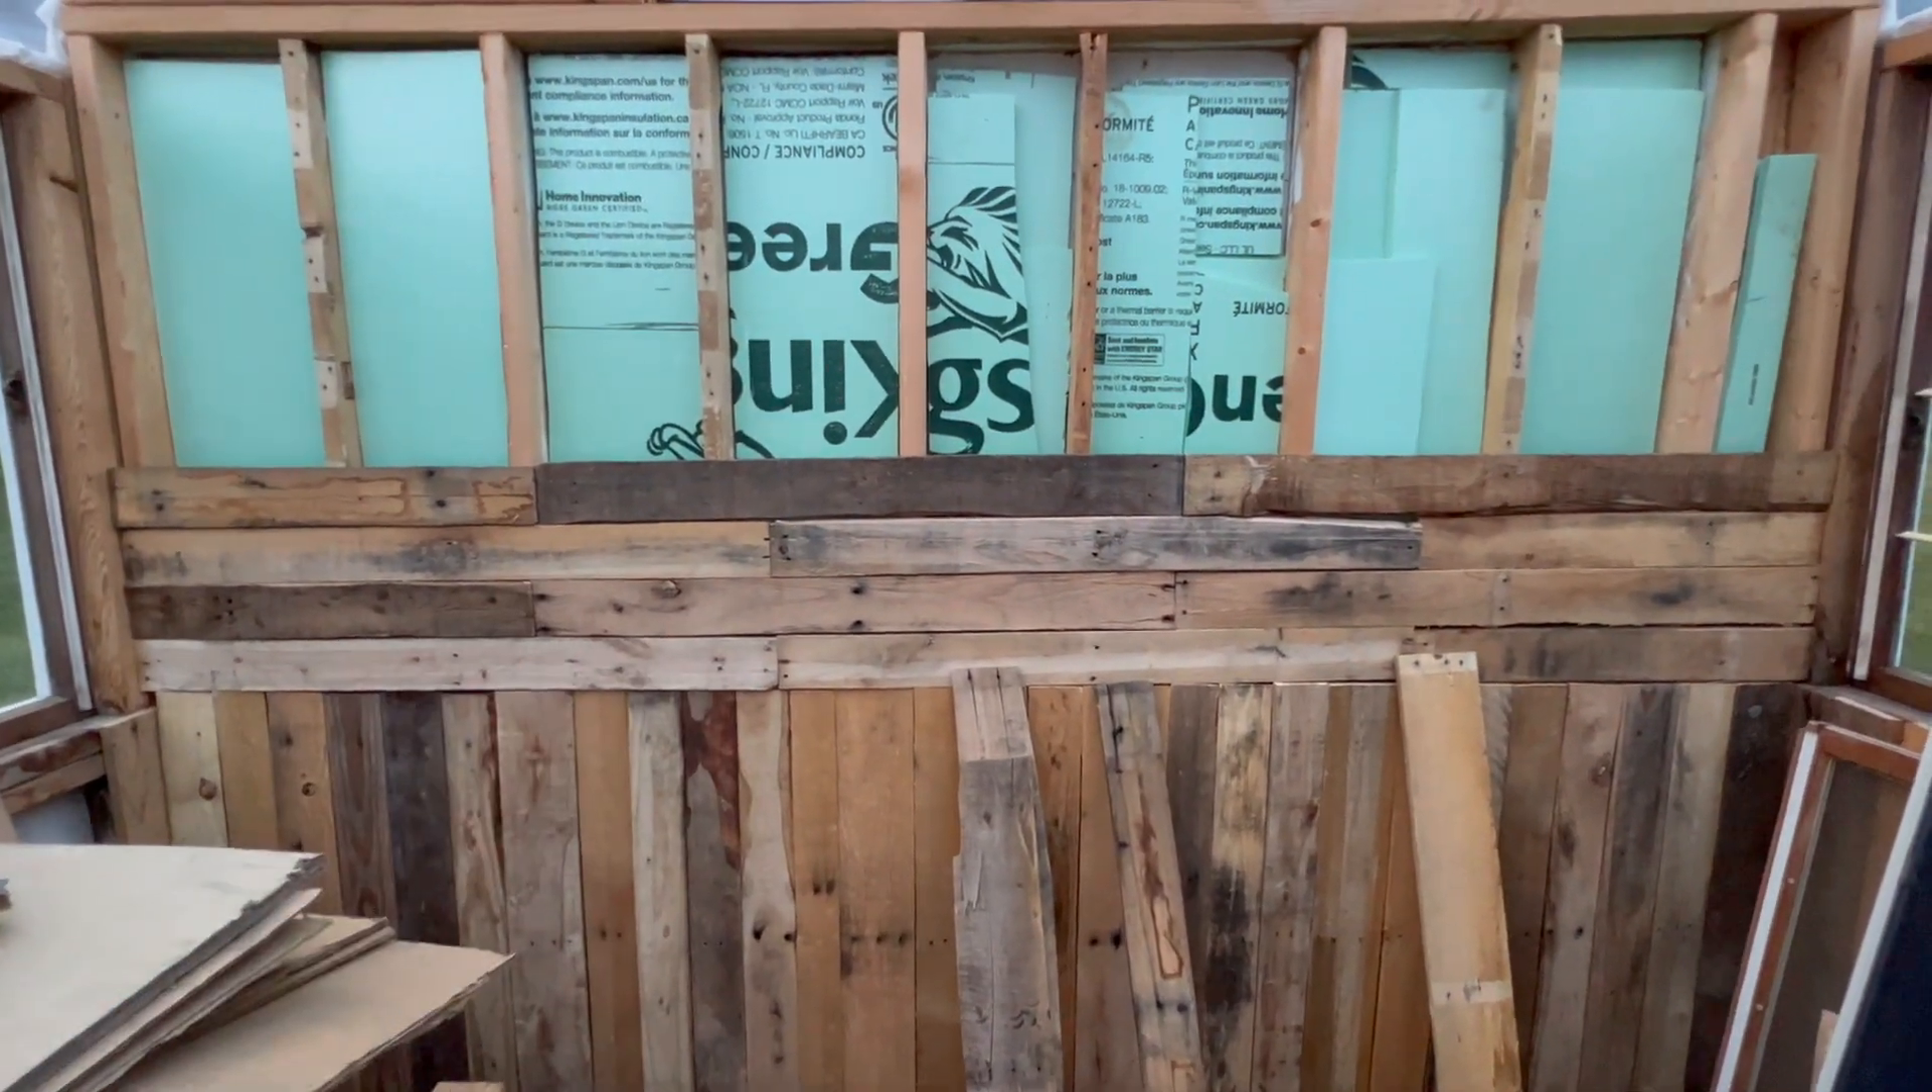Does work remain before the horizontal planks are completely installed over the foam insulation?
Yes.